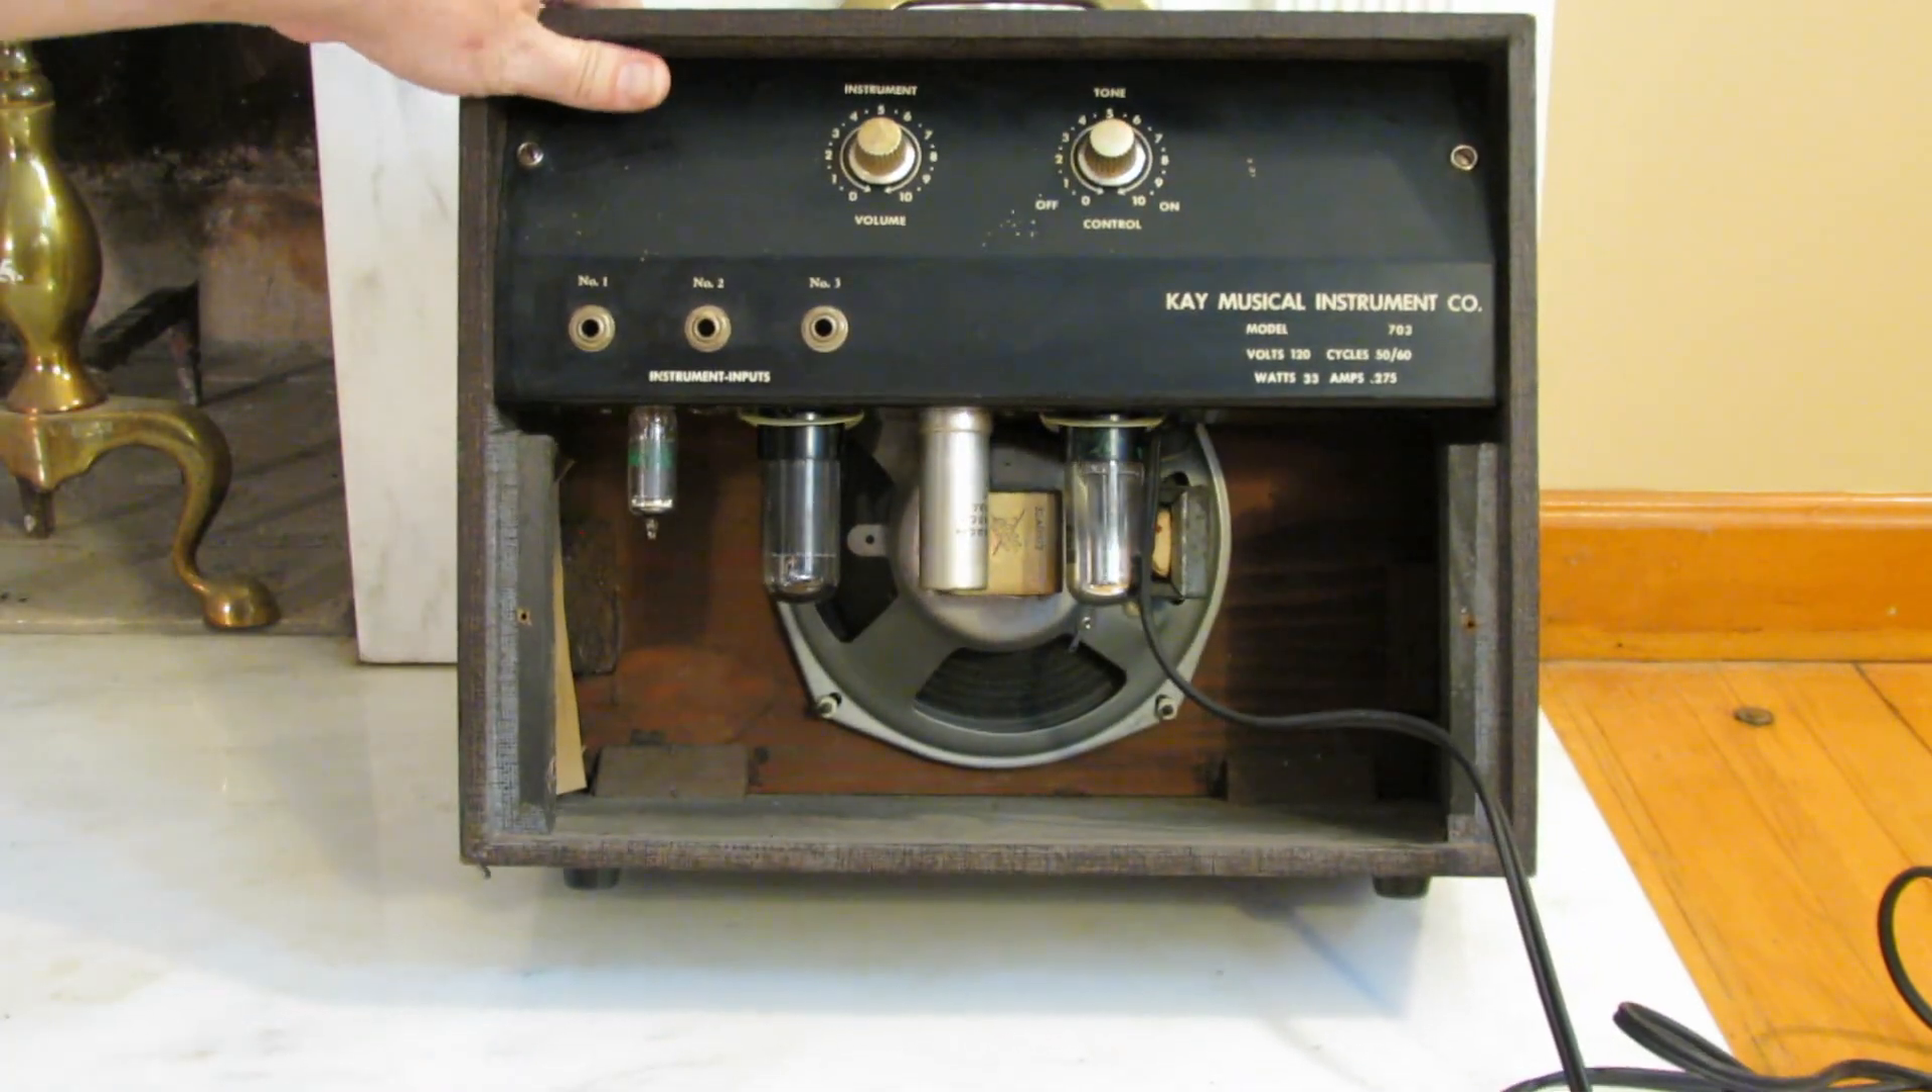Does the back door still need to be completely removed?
No.